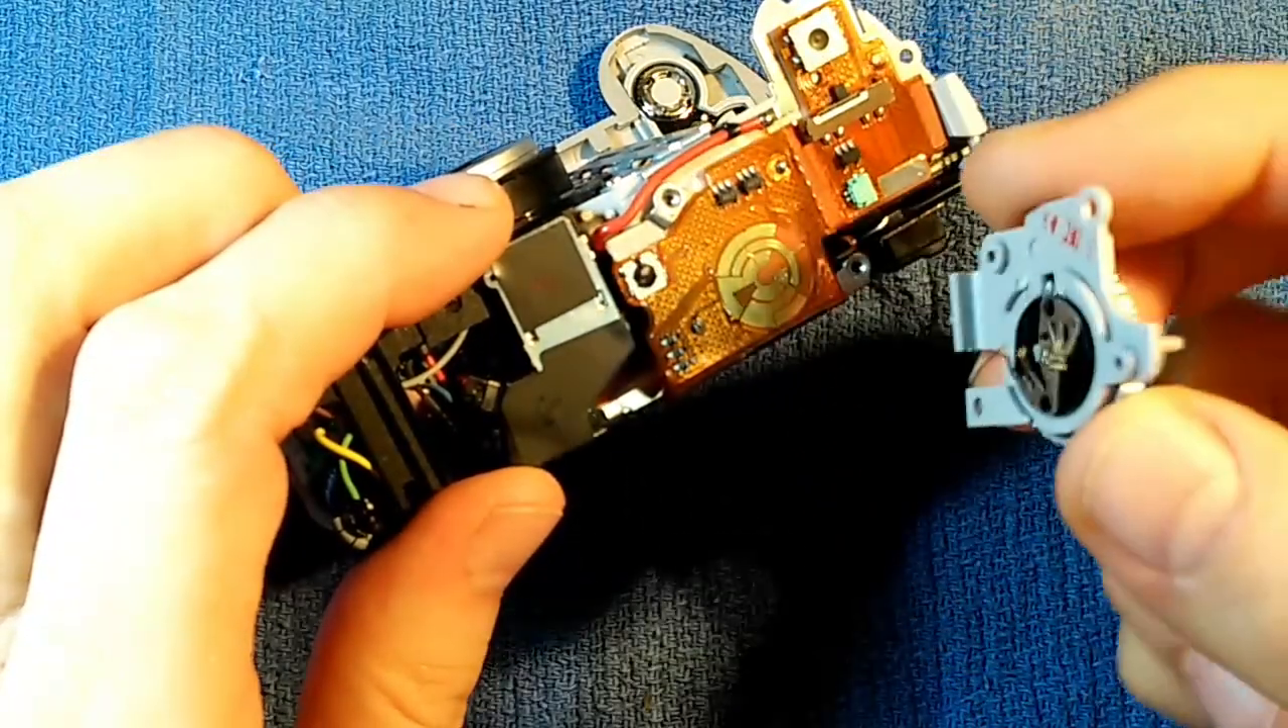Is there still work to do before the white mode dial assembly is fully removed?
No.